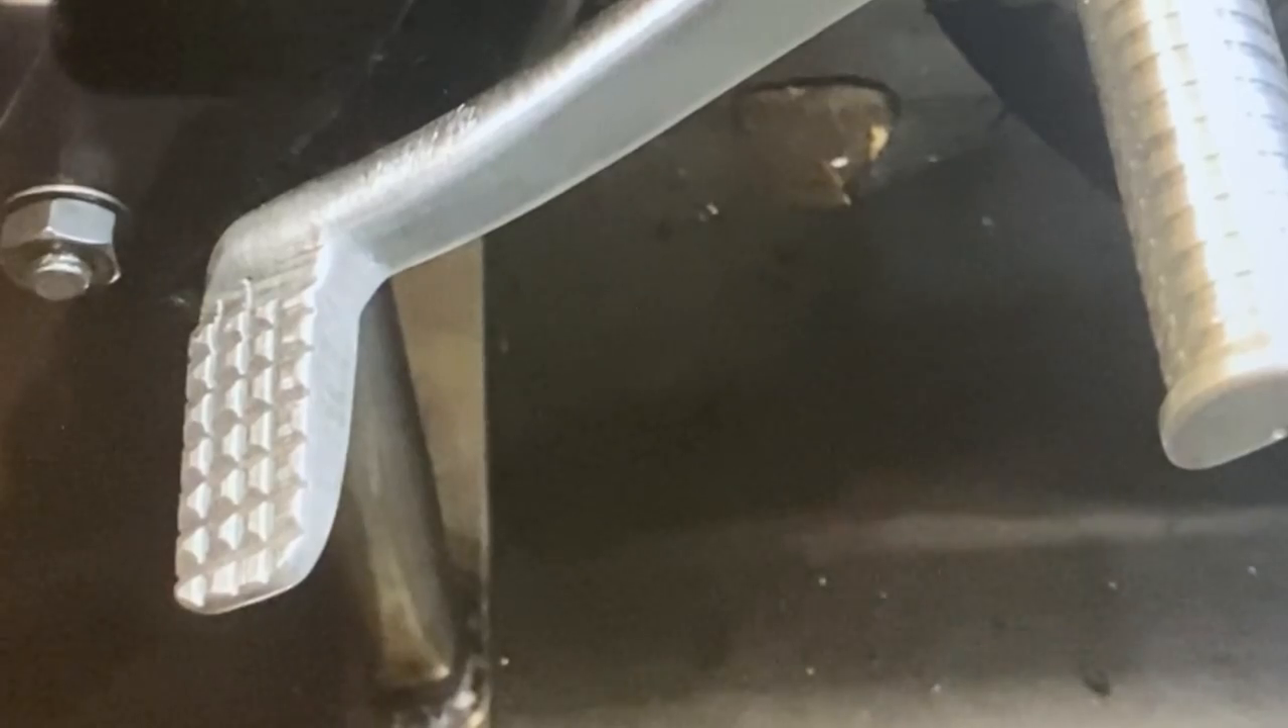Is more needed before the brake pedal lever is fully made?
No.